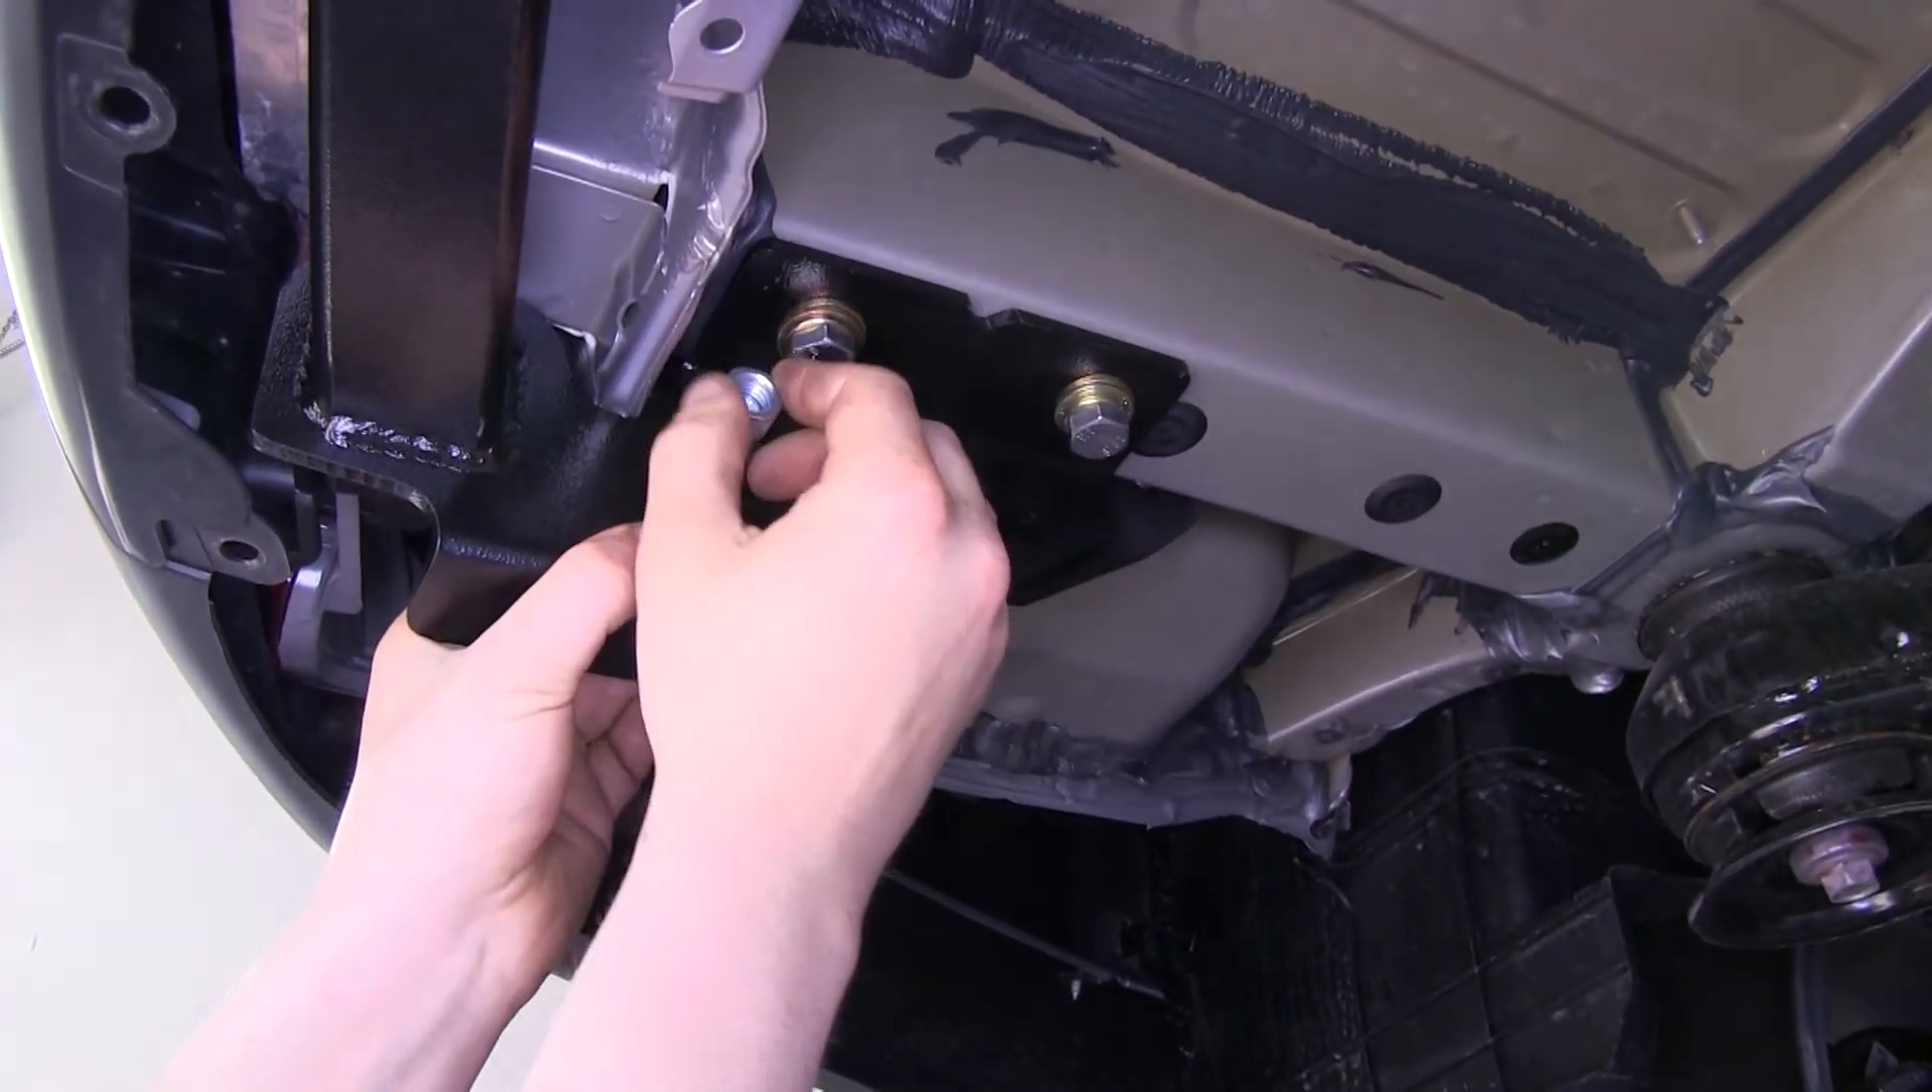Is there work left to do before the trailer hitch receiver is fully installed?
Yes.